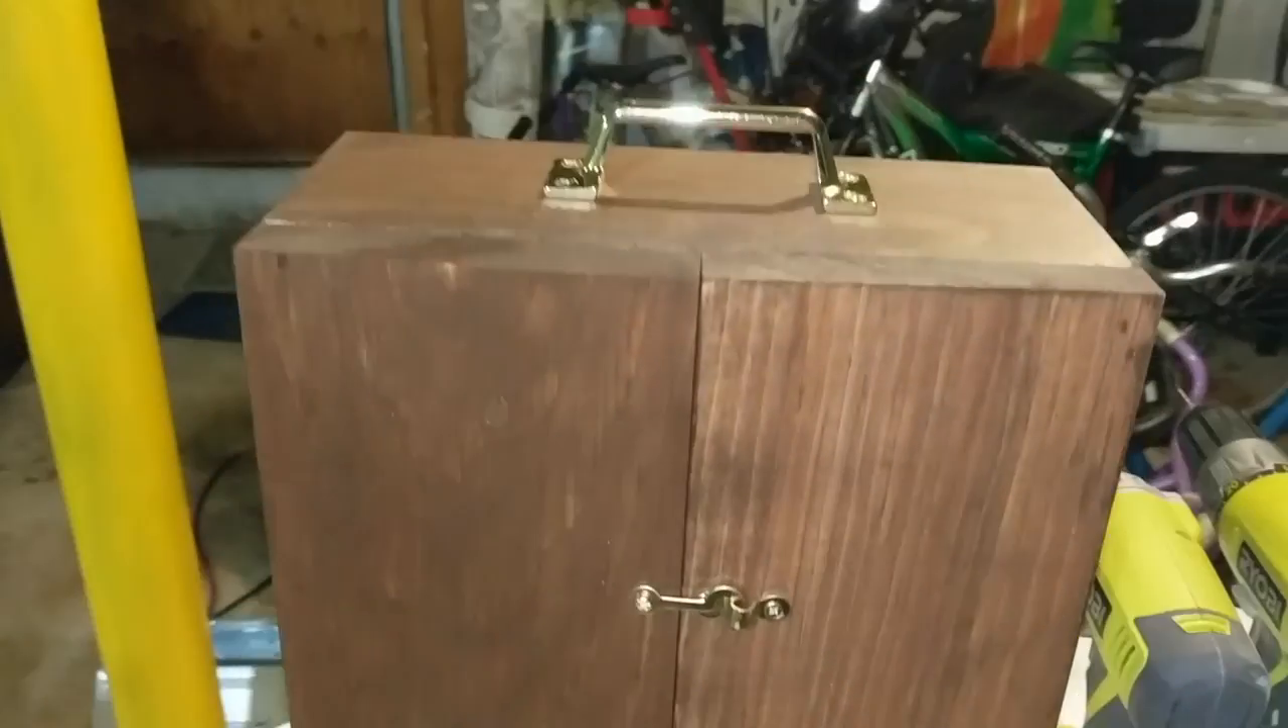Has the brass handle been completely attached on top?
Yes.